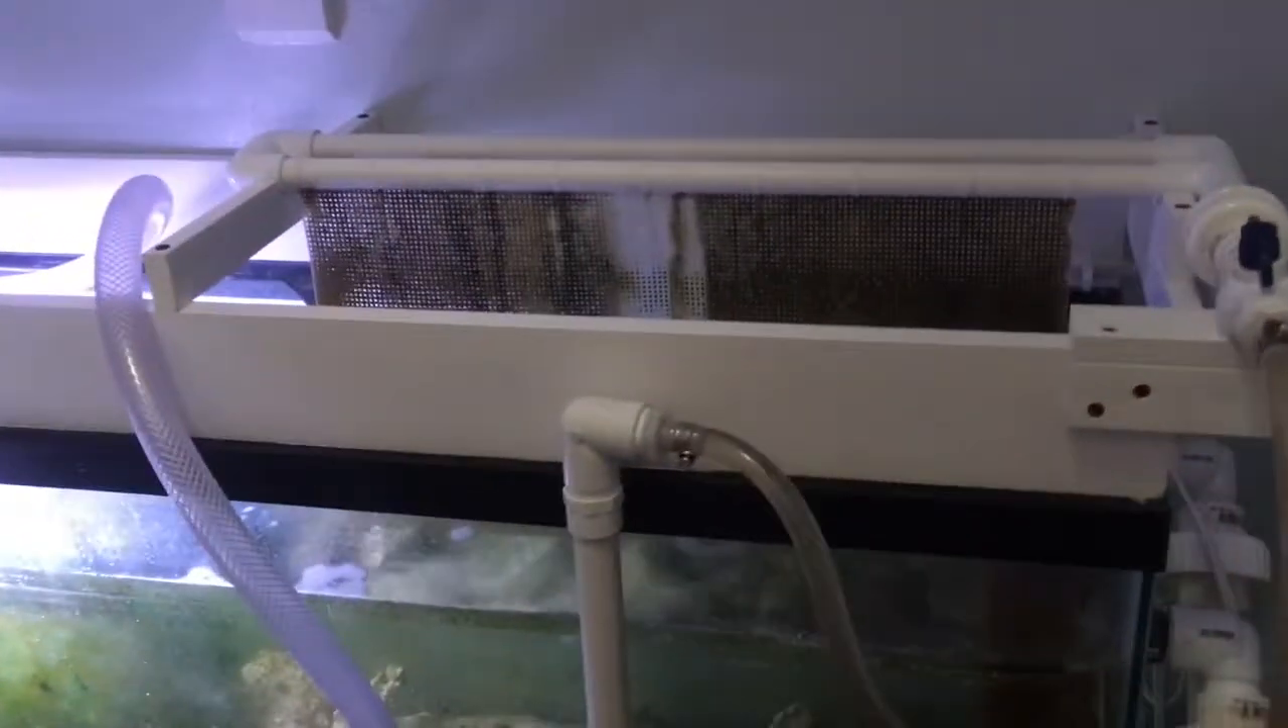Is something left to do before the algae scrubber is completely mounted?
No.